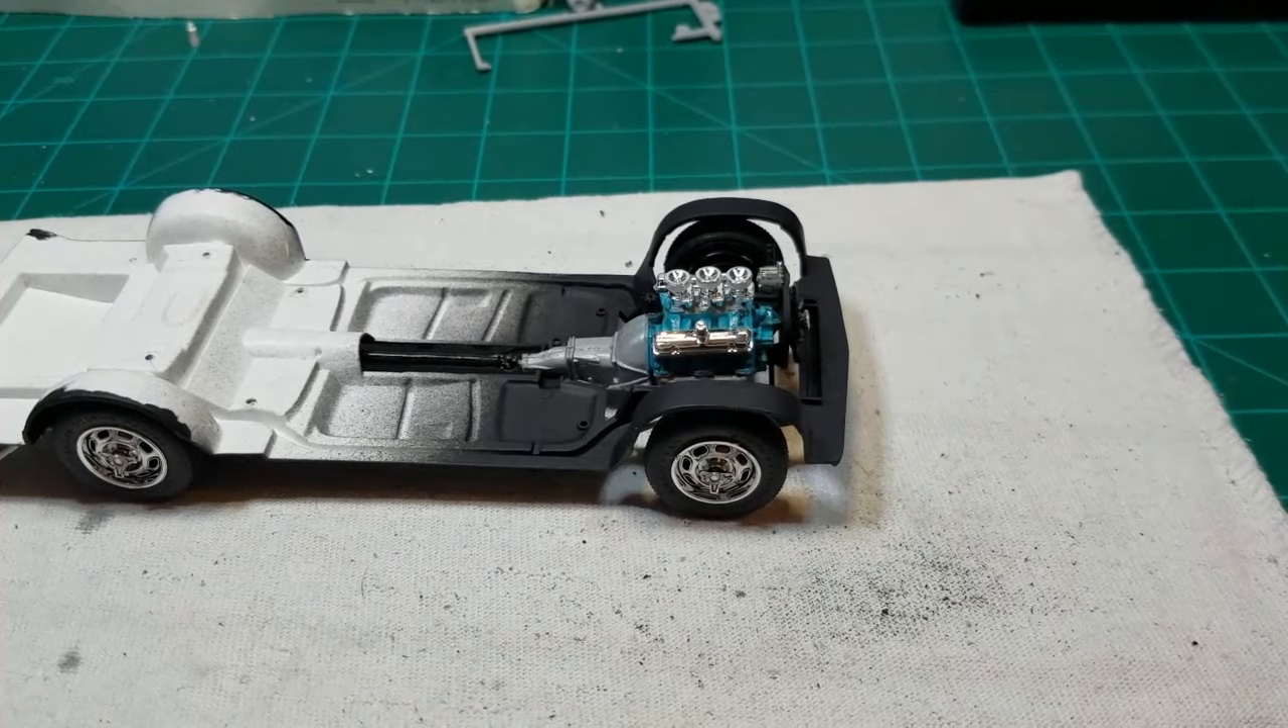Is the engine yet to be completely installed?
No.